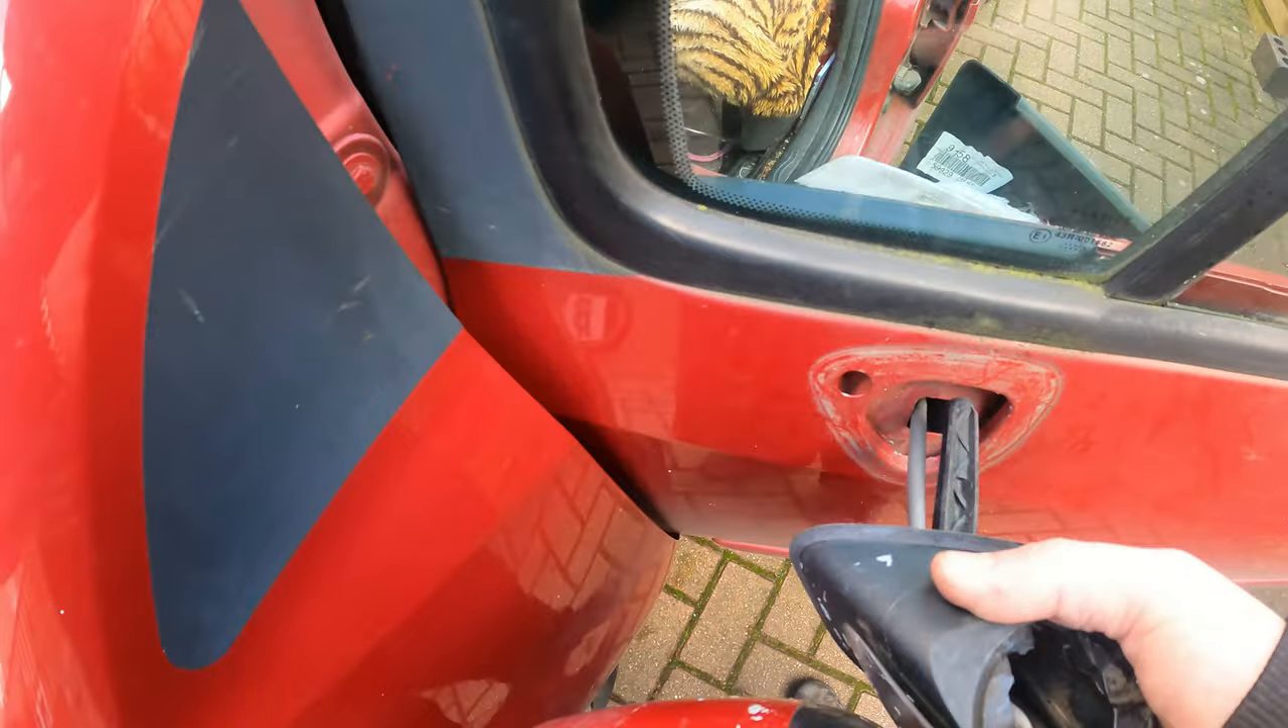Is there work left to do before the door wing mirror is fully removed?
Yes.